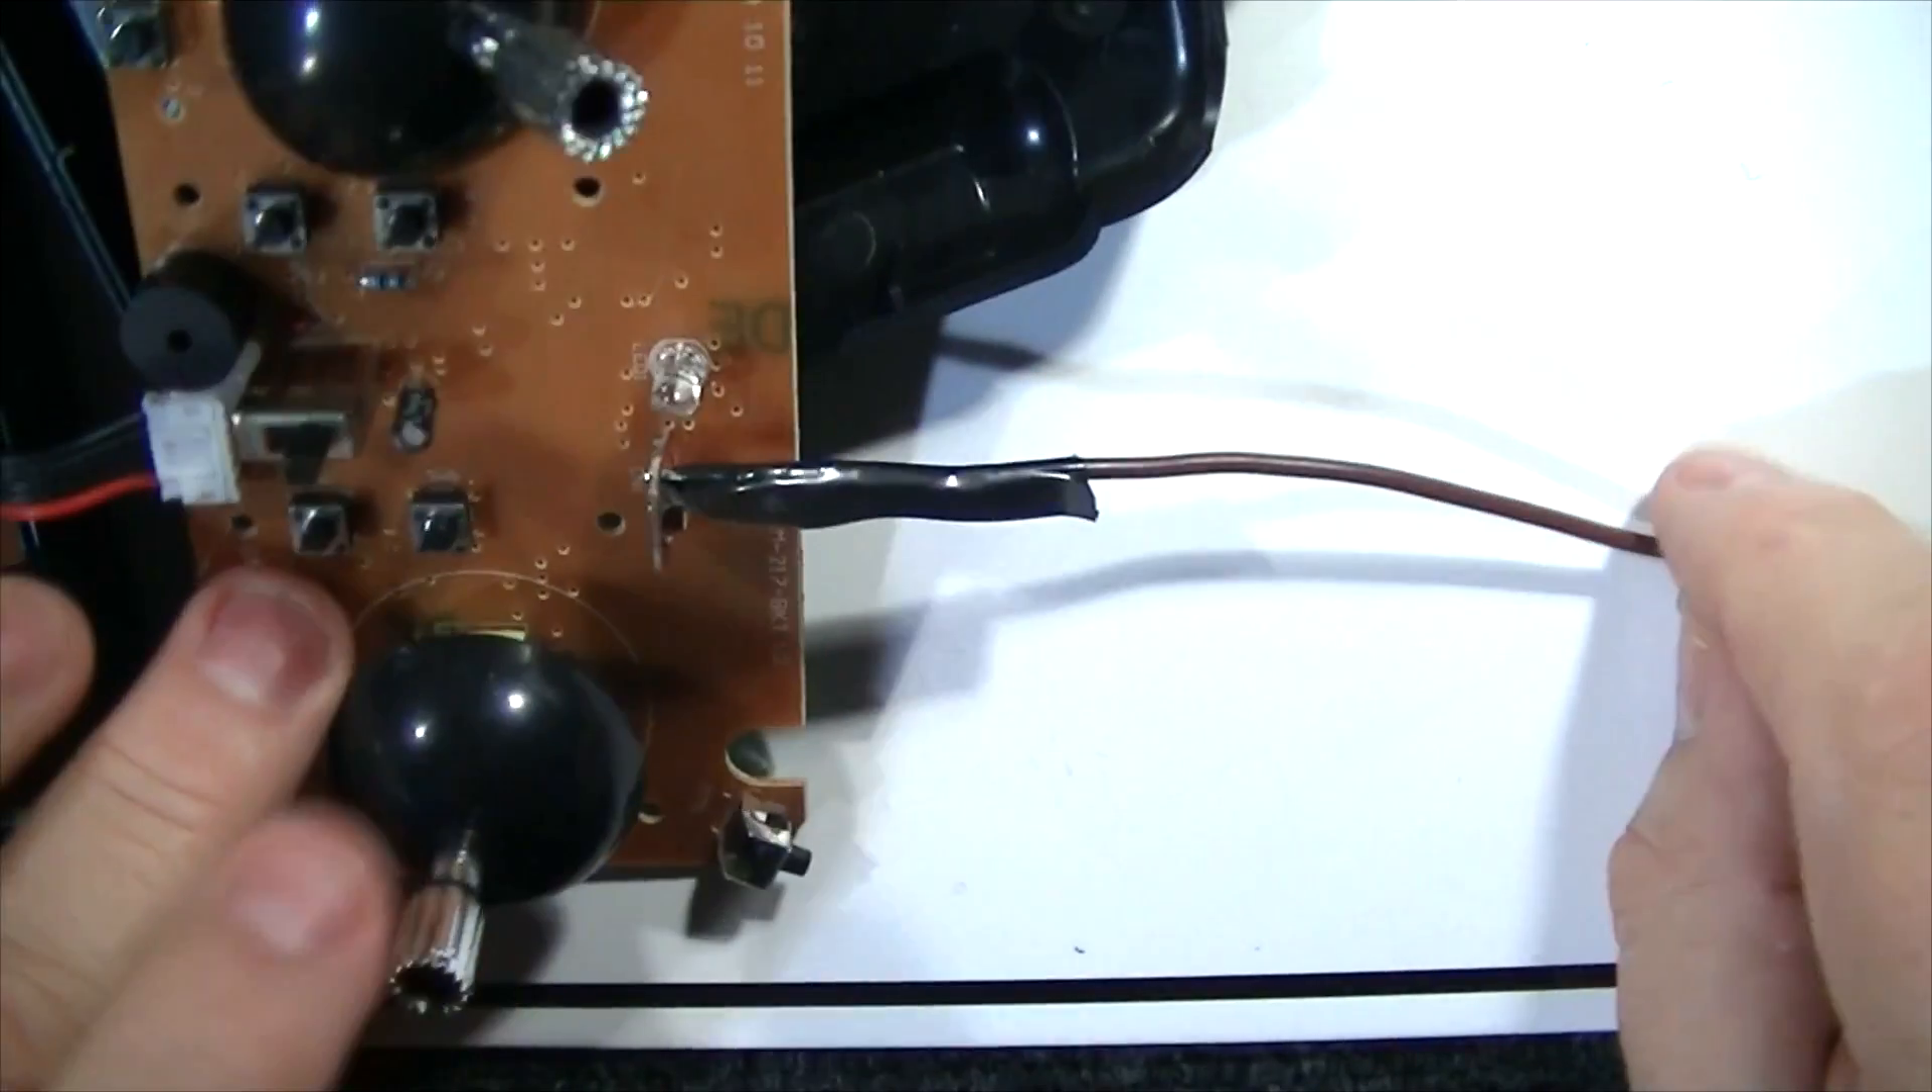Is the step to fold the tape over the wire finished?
Yes.